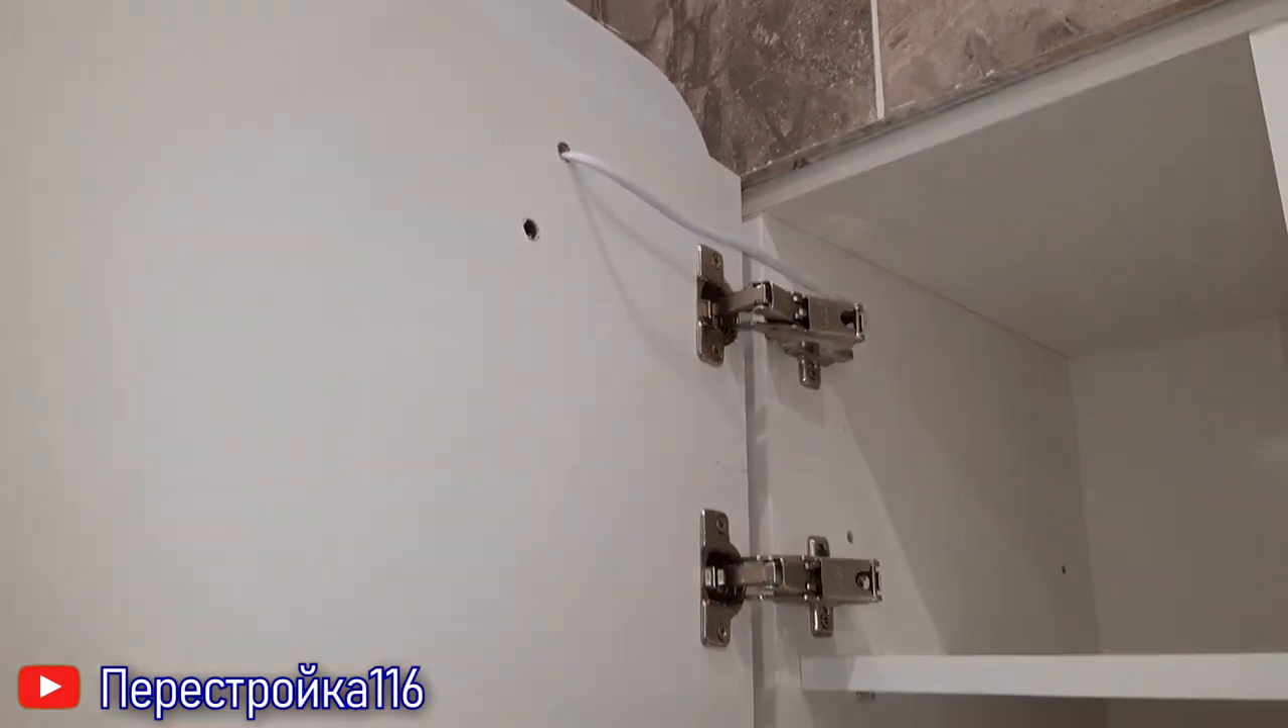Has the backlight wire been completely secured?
No.